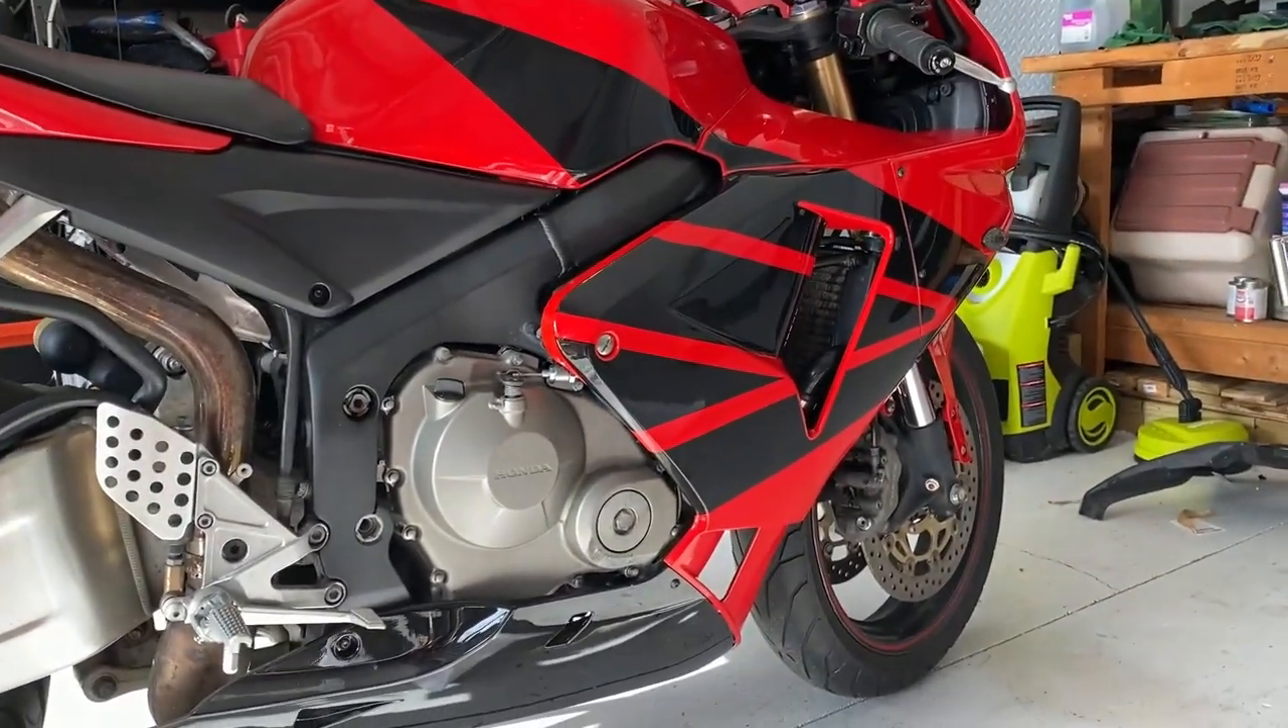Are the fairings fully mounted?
Yes.